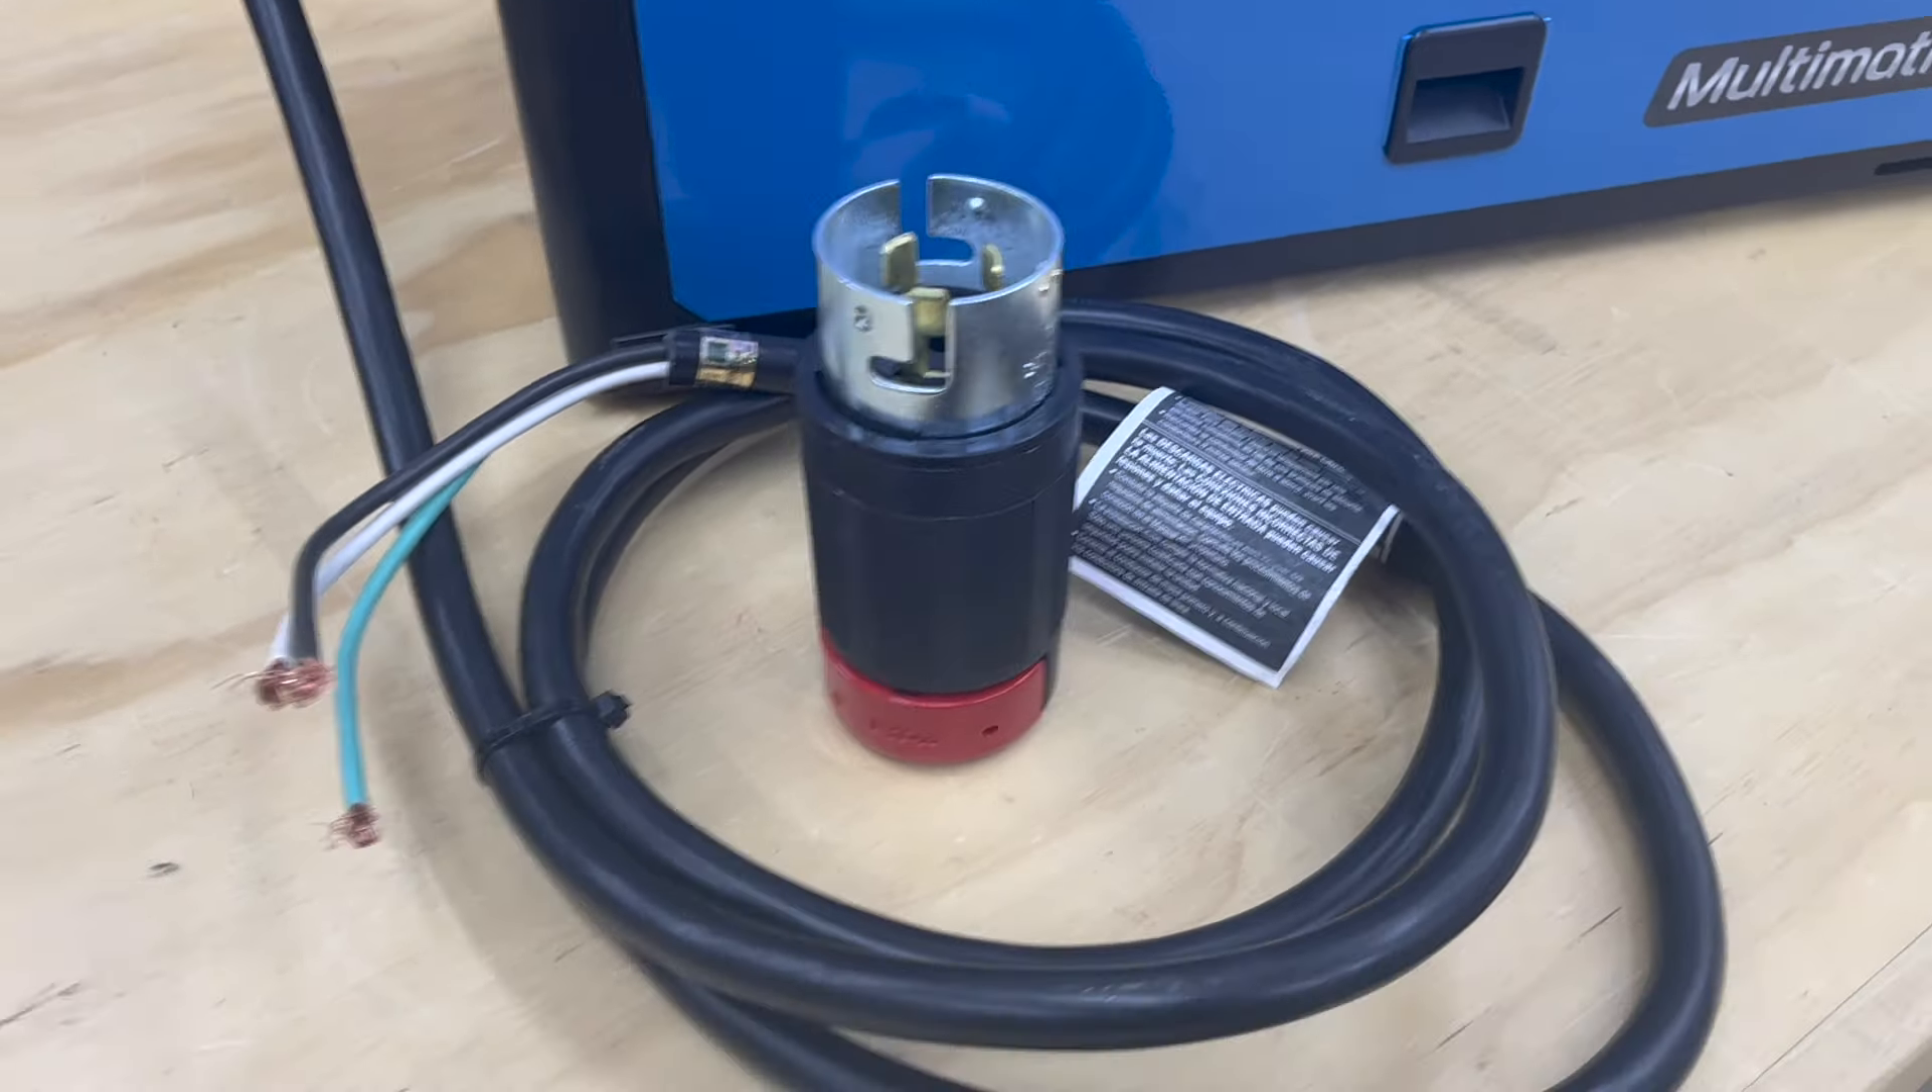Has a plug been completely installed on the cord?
No.